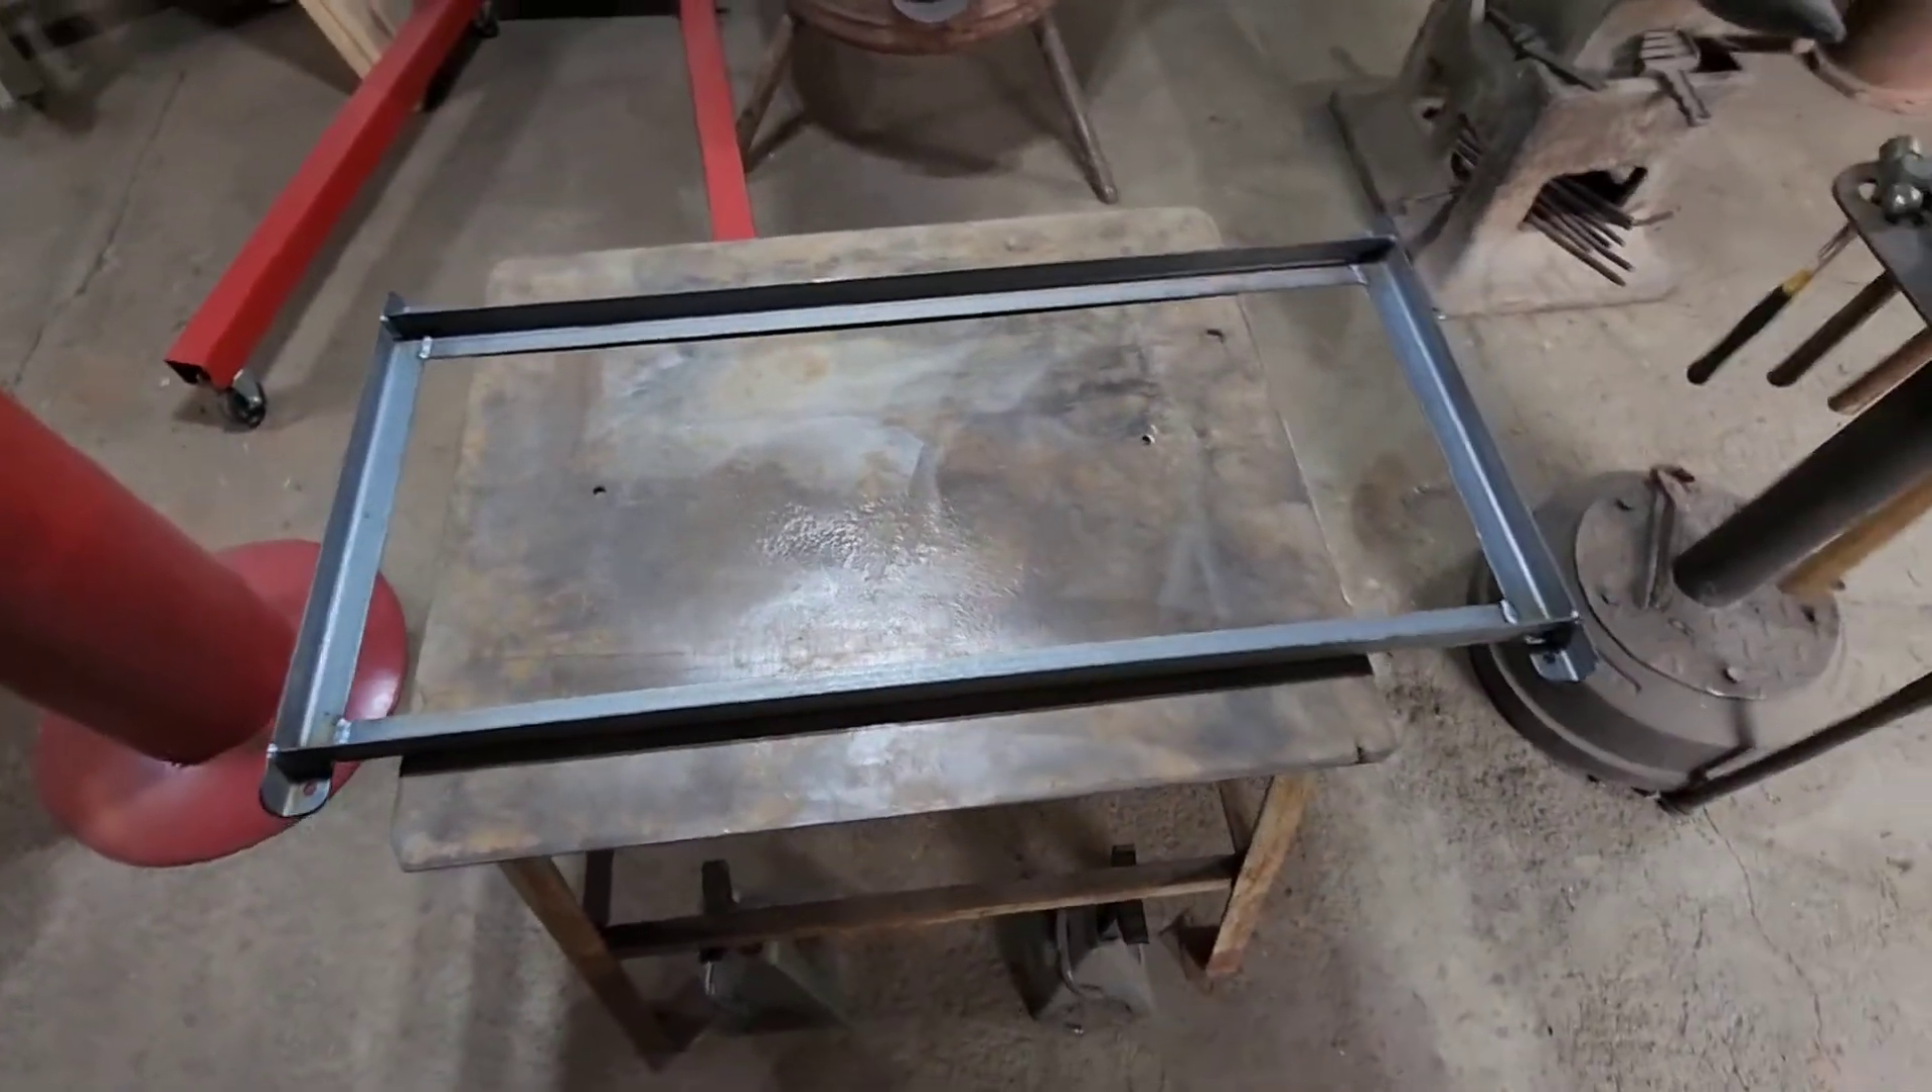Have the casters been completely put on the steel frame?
No.